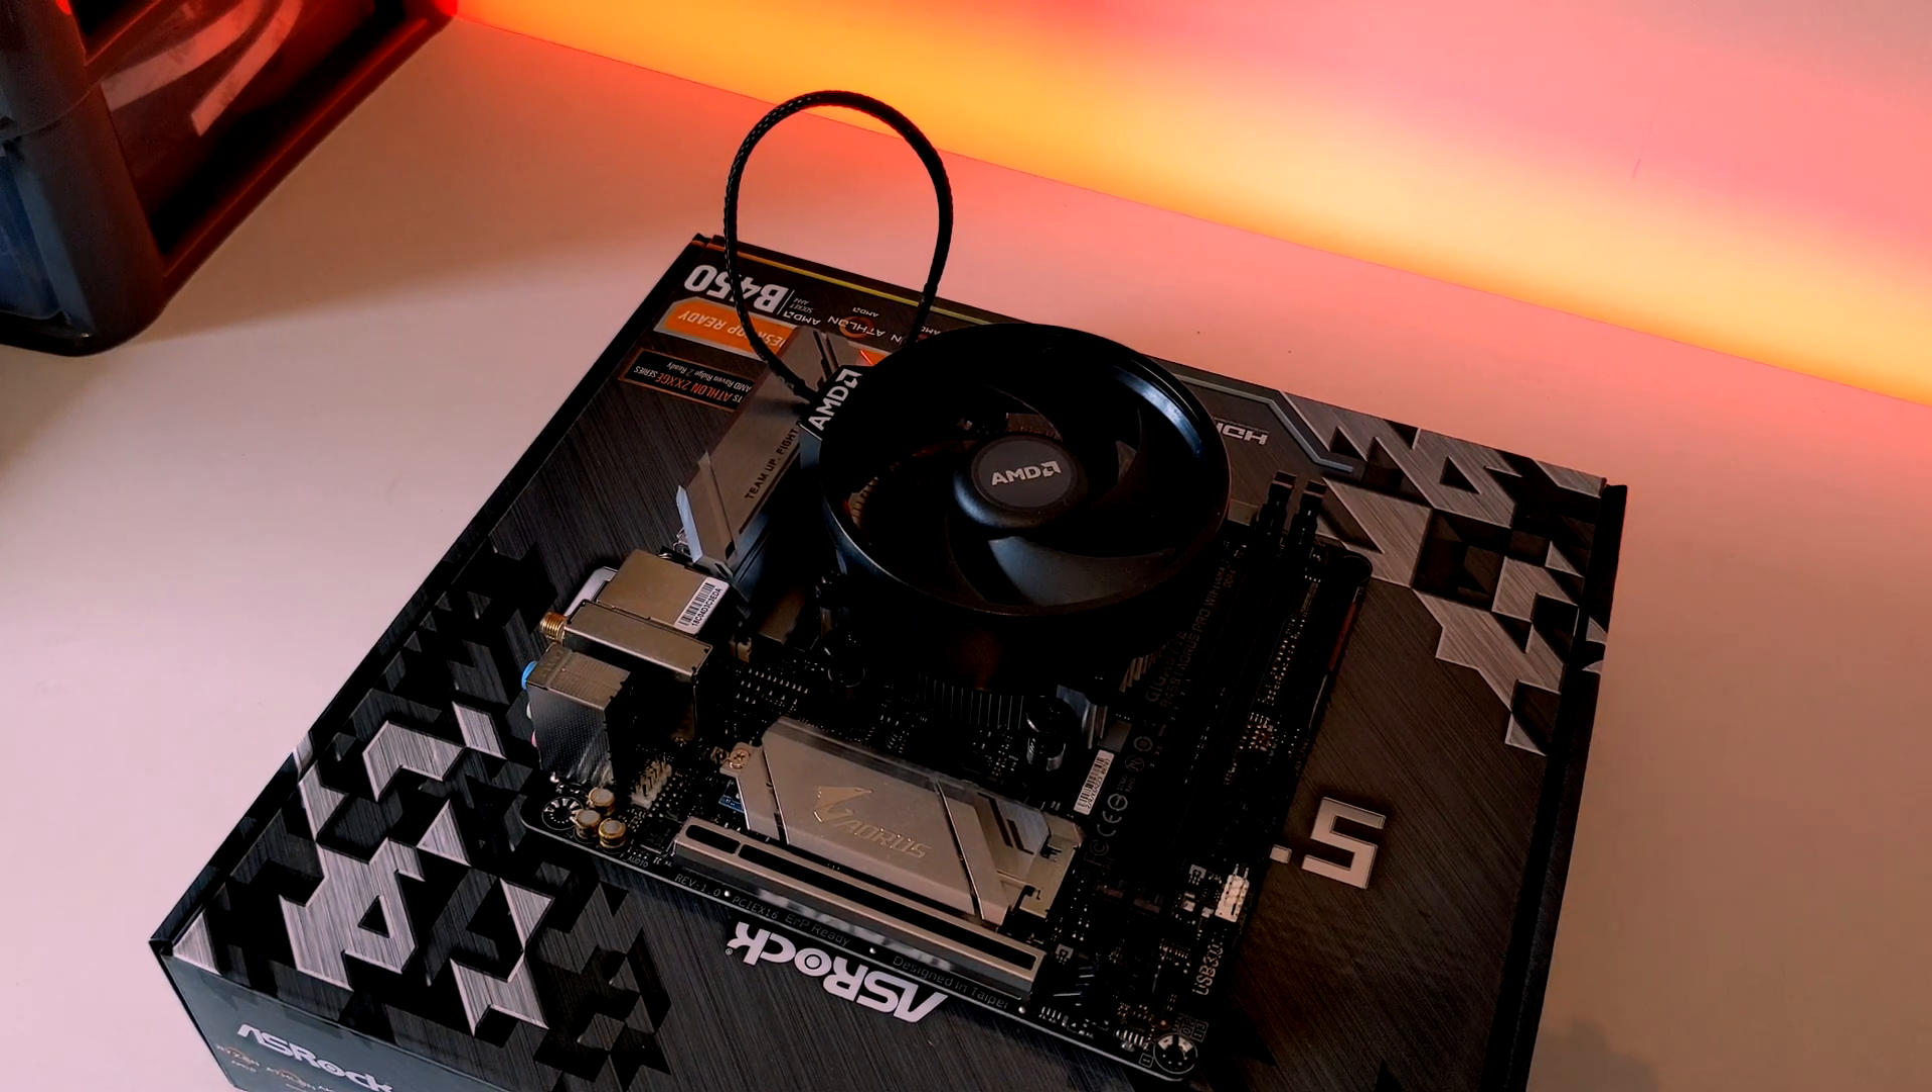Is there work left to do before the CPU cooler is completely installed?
No.